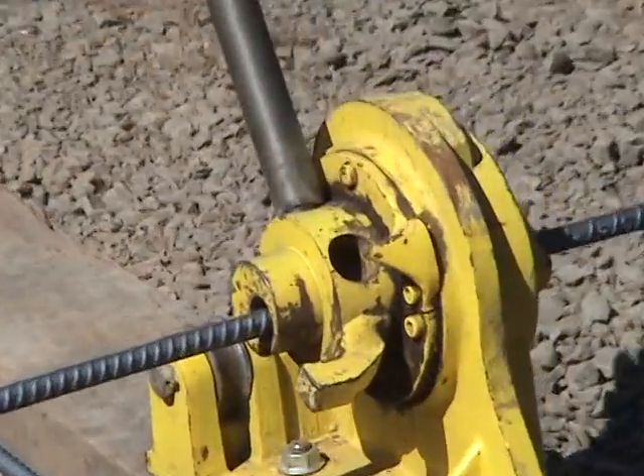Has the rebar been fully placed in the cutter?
Yes.